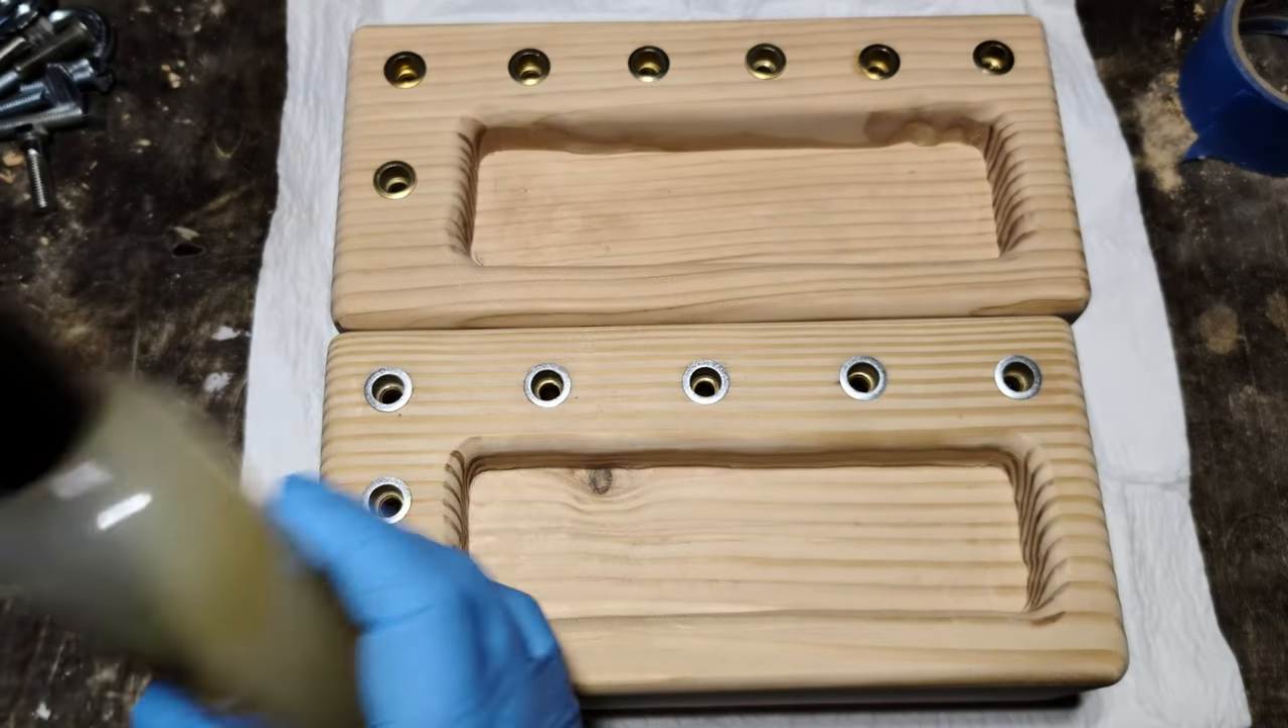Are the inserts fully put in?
Yes.